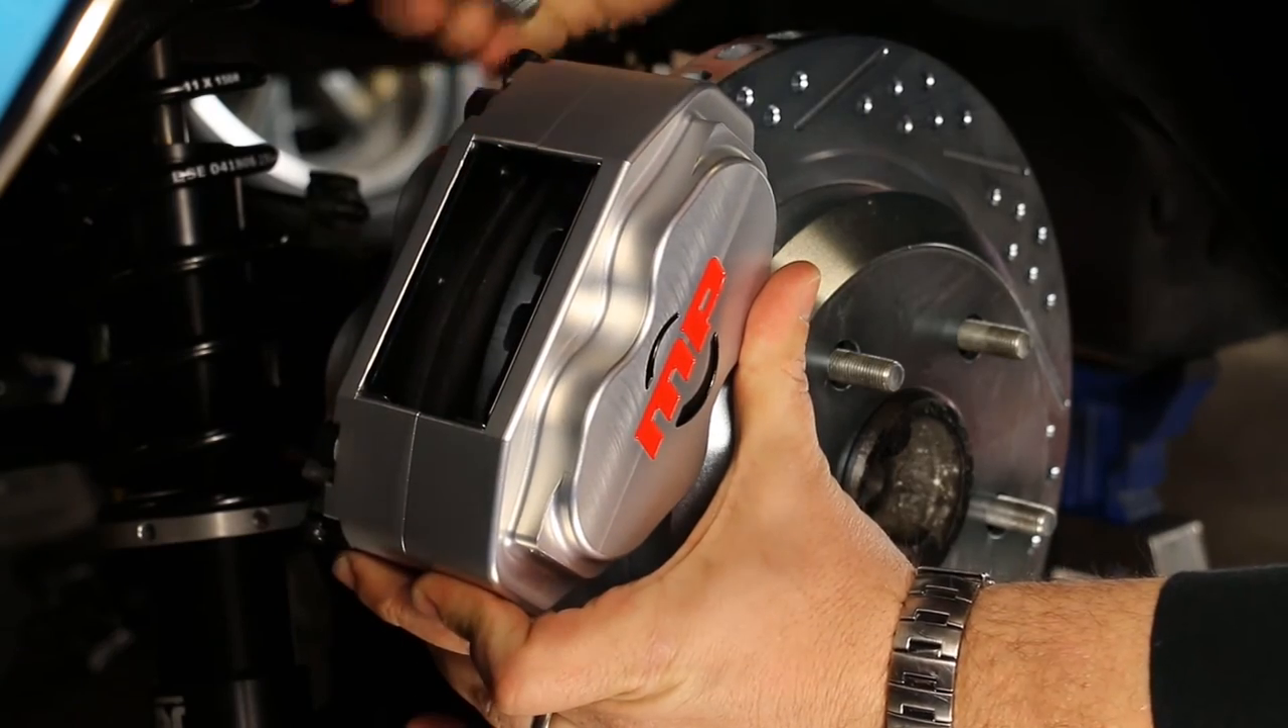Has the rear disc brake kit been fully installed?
No.